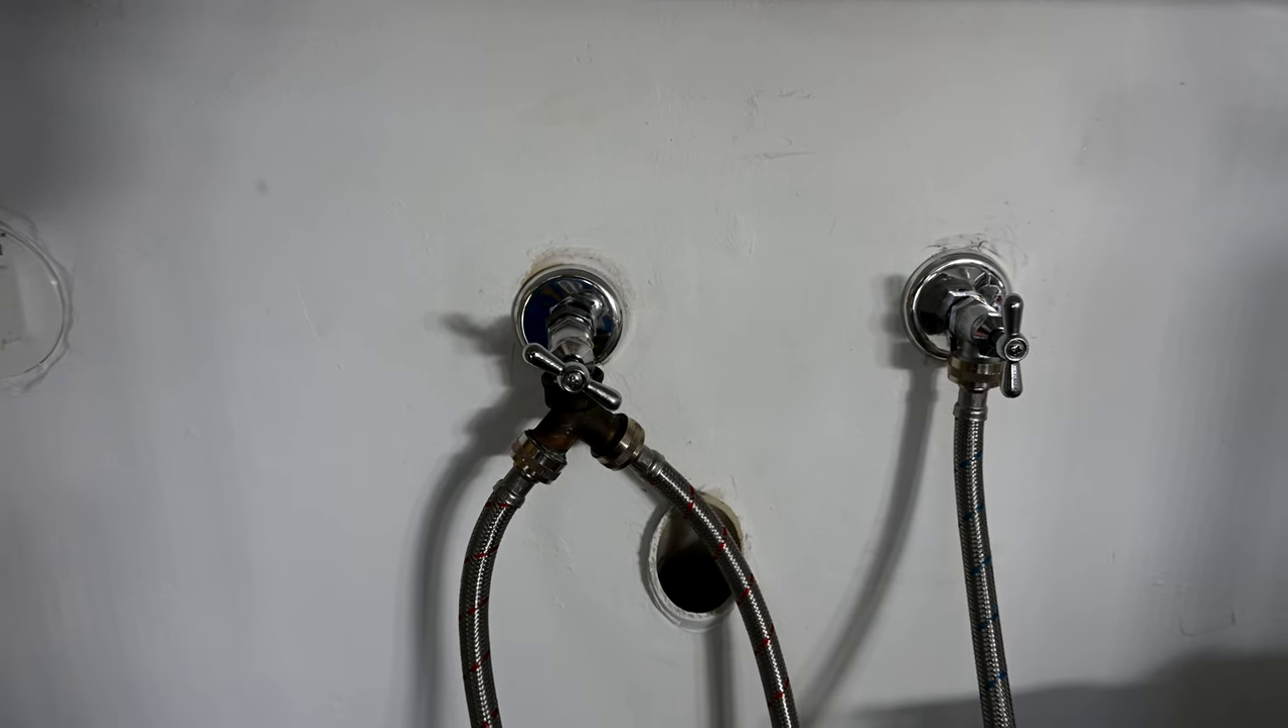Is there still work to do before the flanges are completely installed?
No.